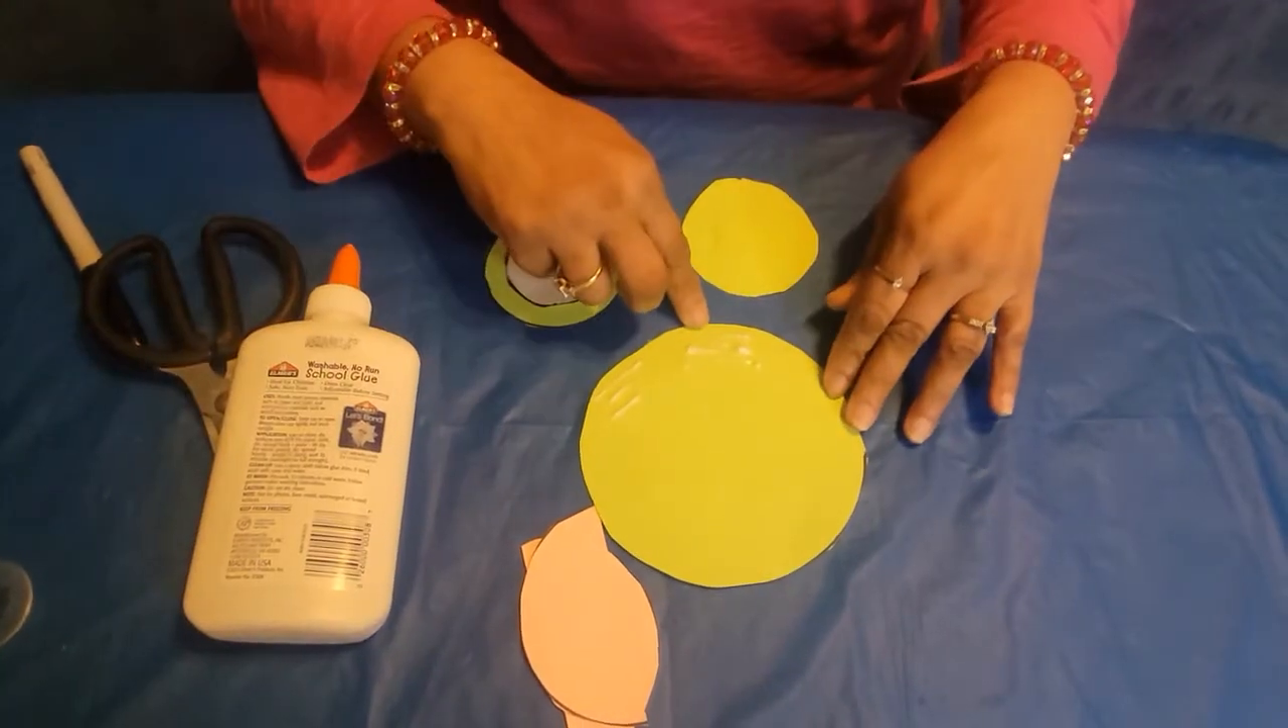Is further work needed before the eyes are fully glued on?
Yes.